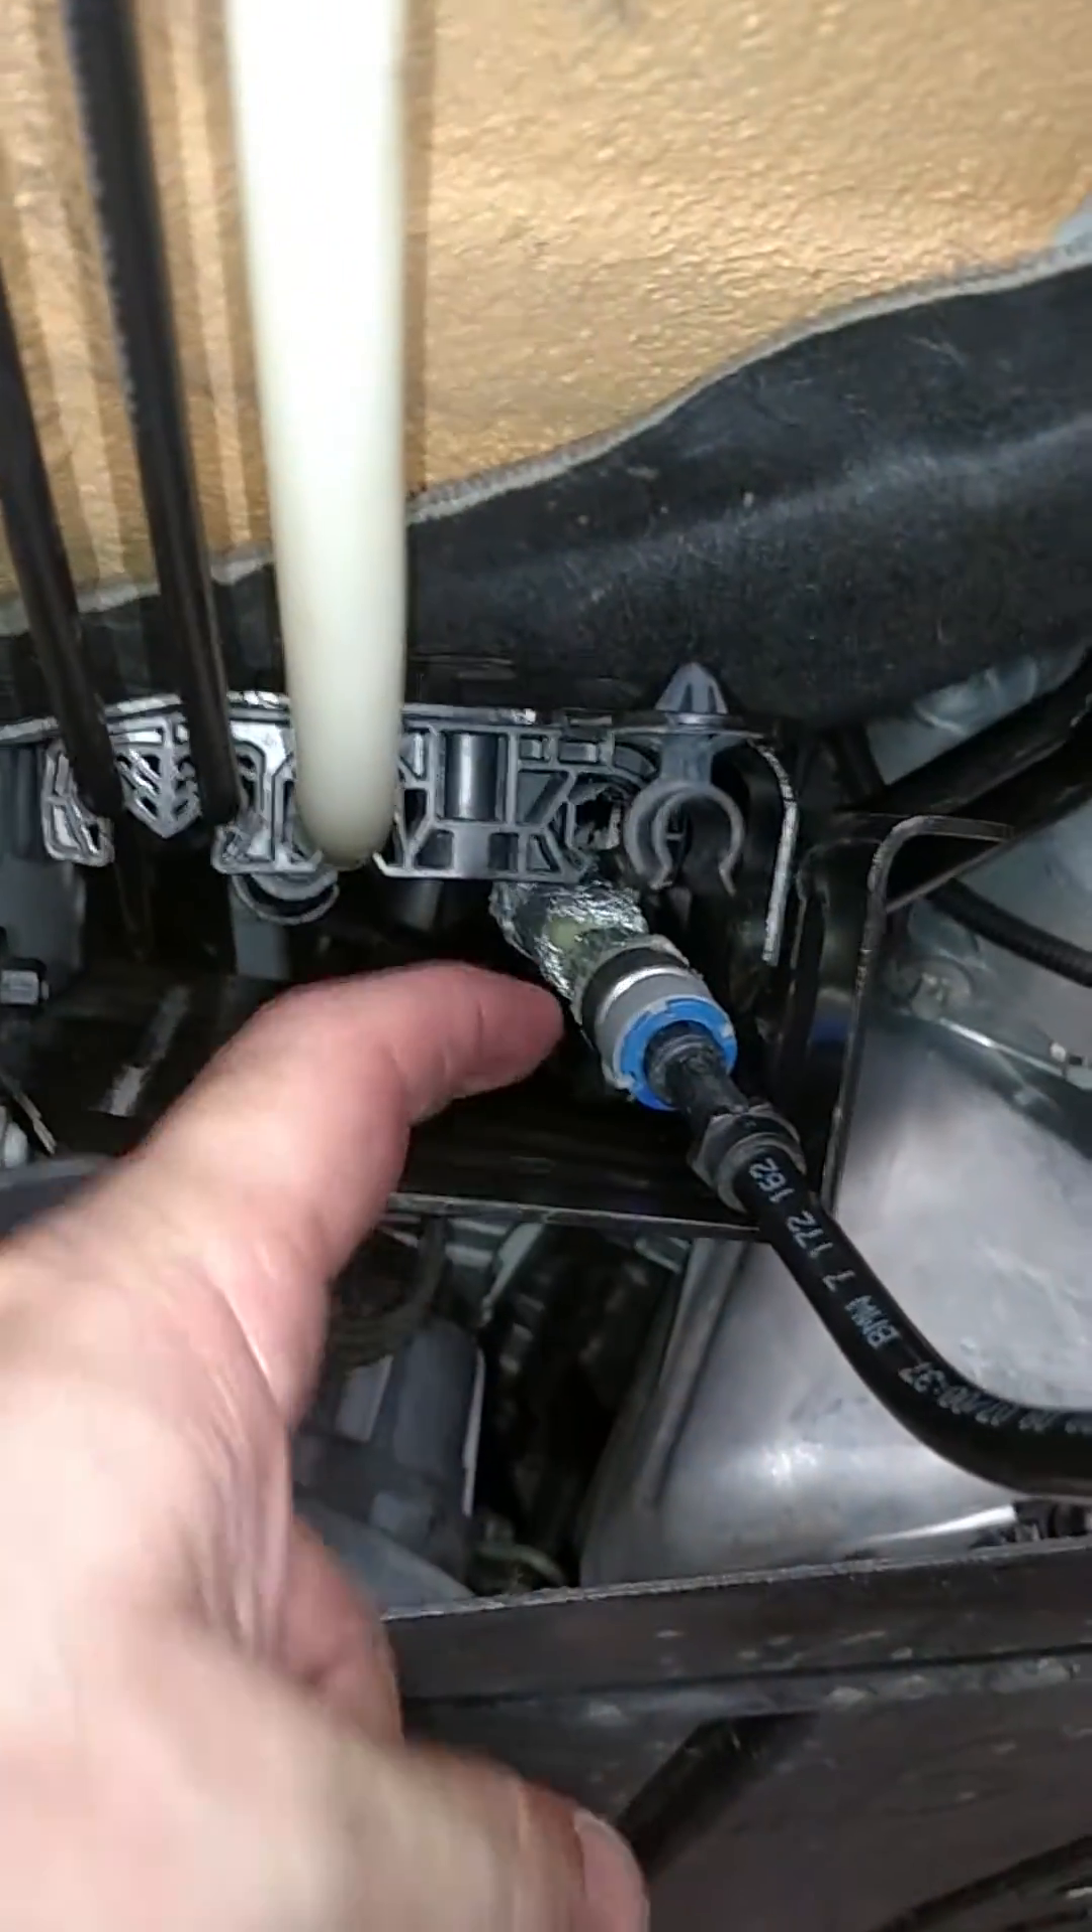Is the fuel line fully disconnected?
No.